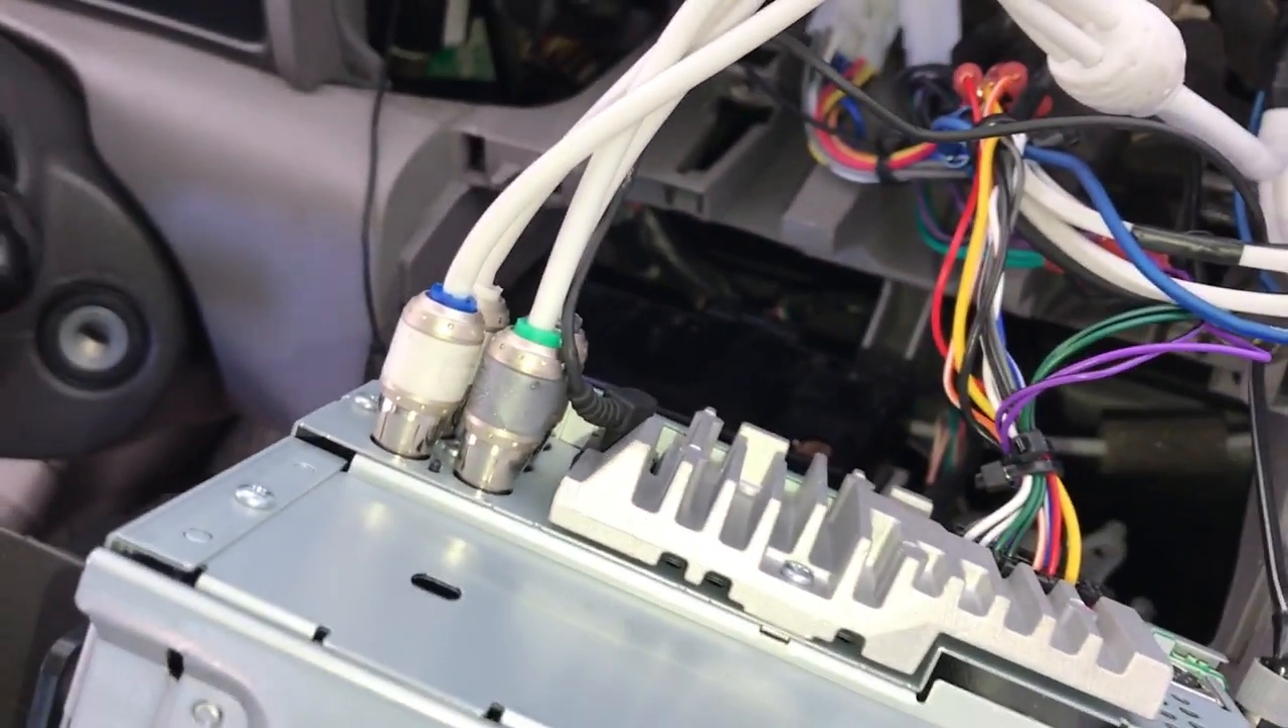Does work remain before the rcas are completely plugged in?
No.